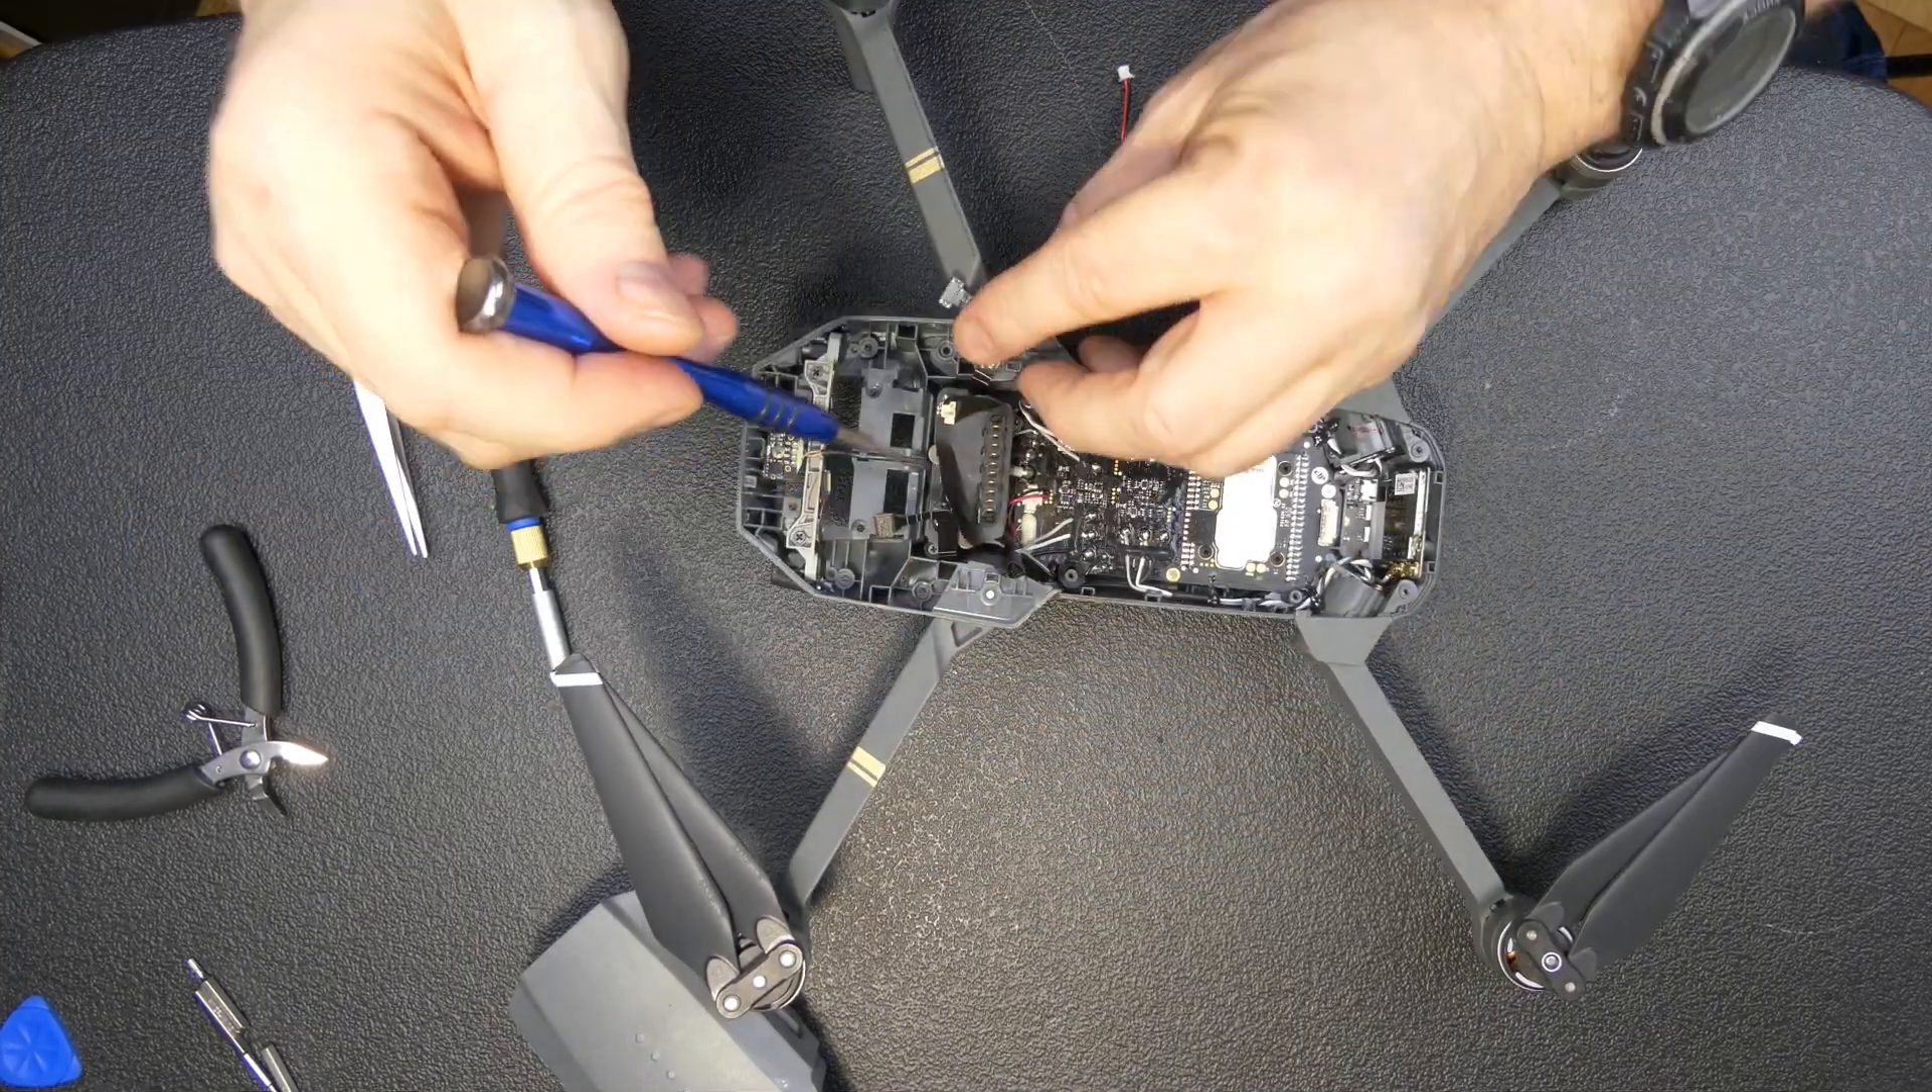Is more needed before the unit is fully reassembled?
Yes.